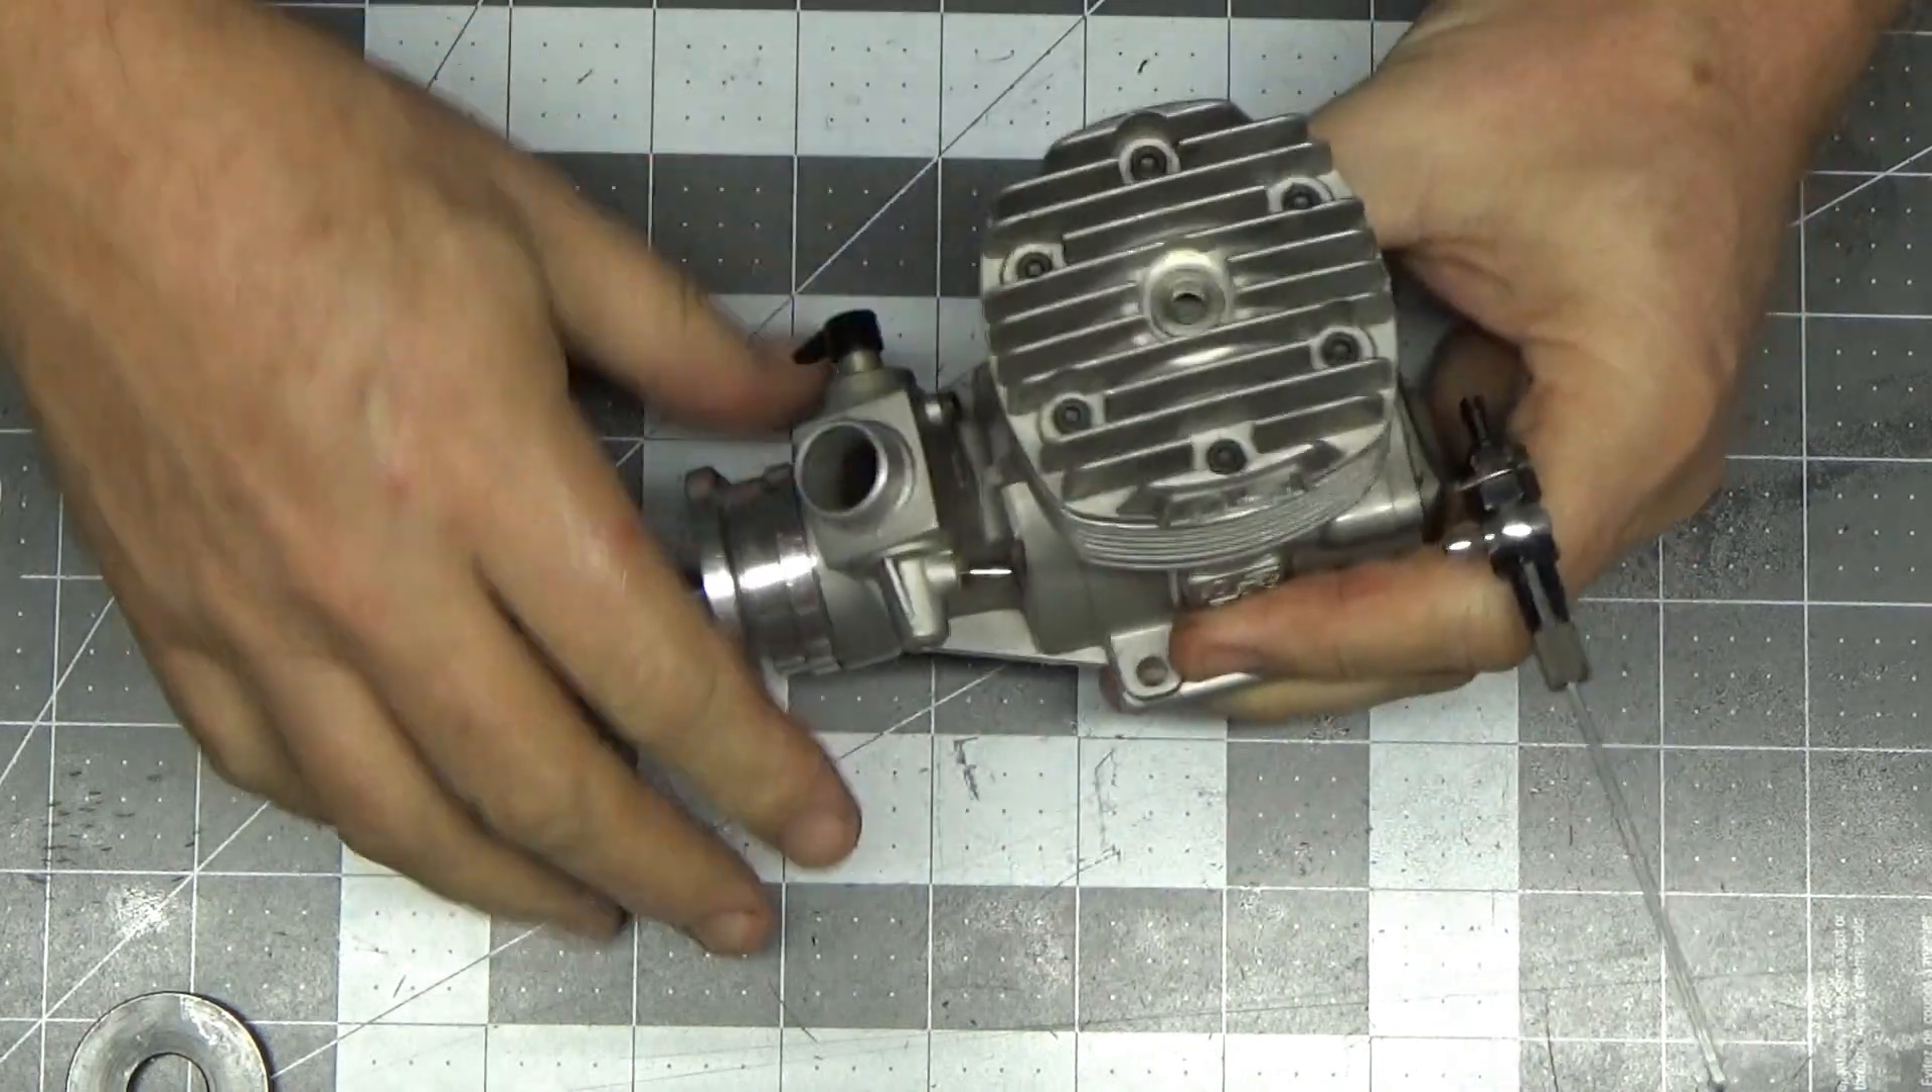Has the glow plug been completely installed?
No.